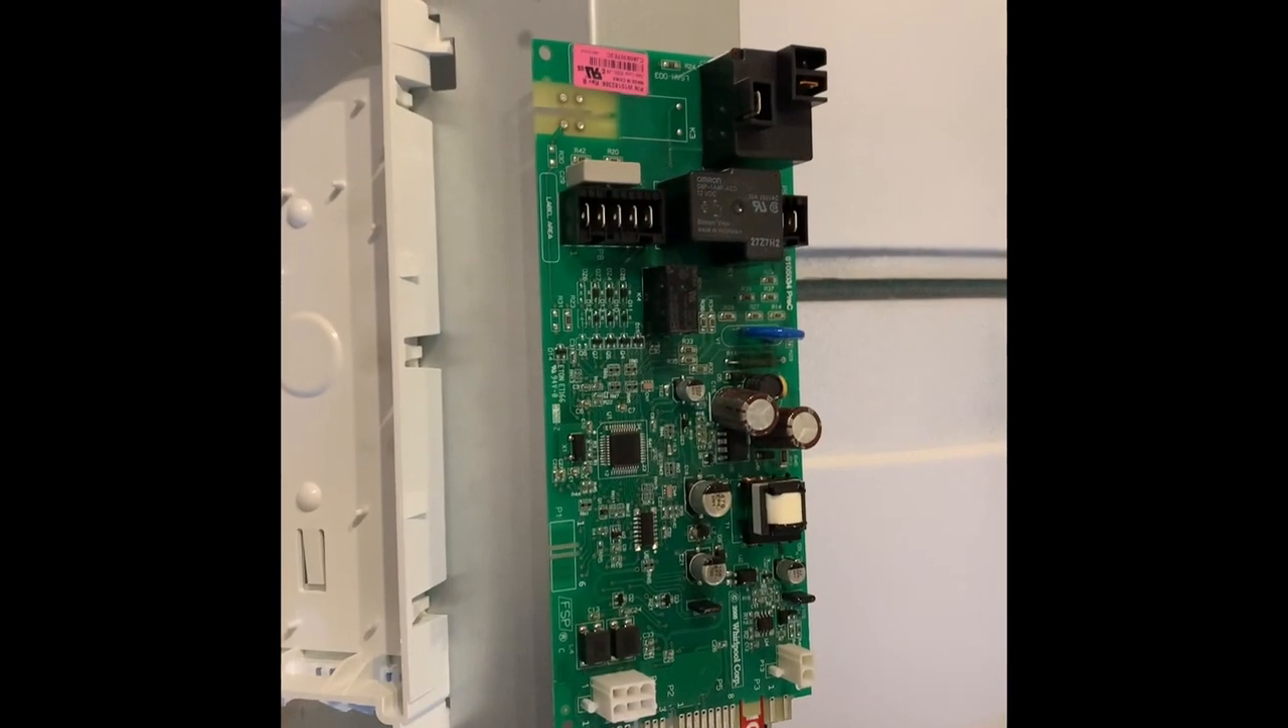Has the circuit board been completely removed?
Yes.